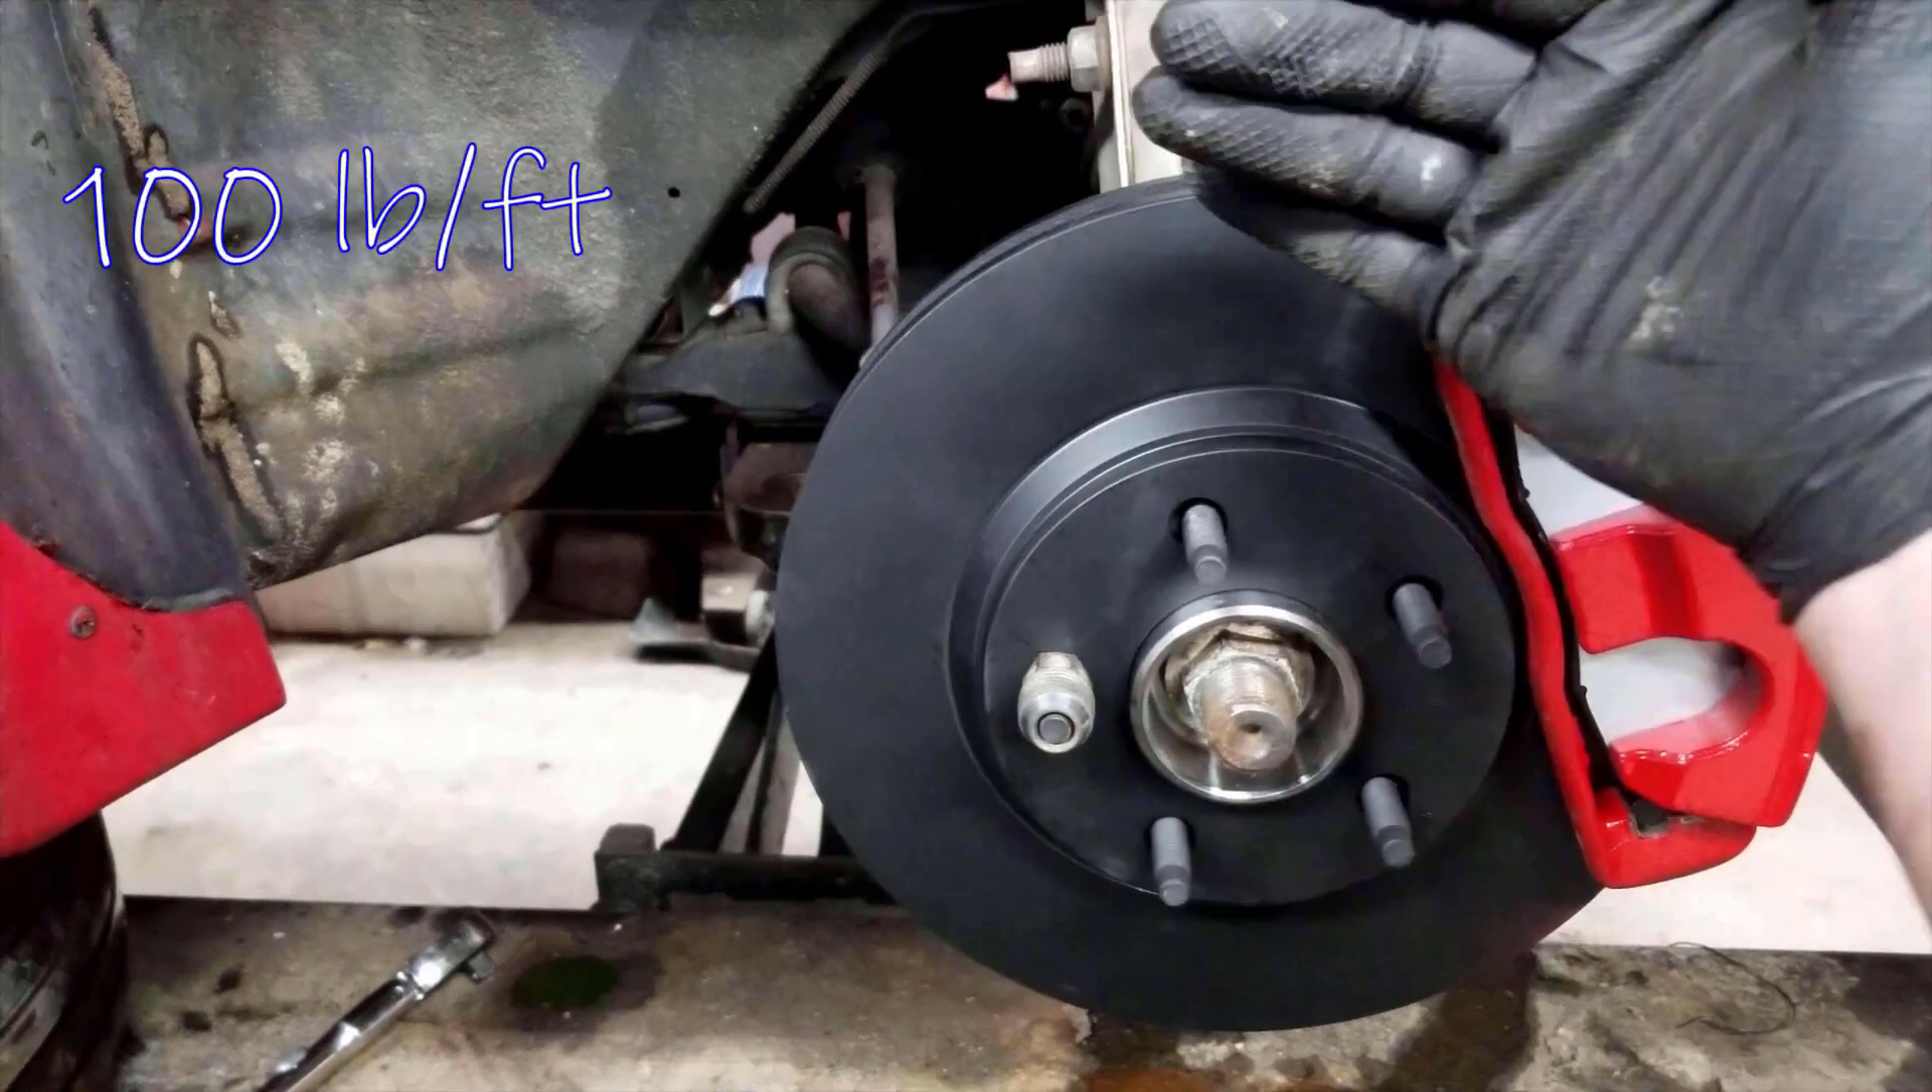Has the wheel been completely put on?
No.